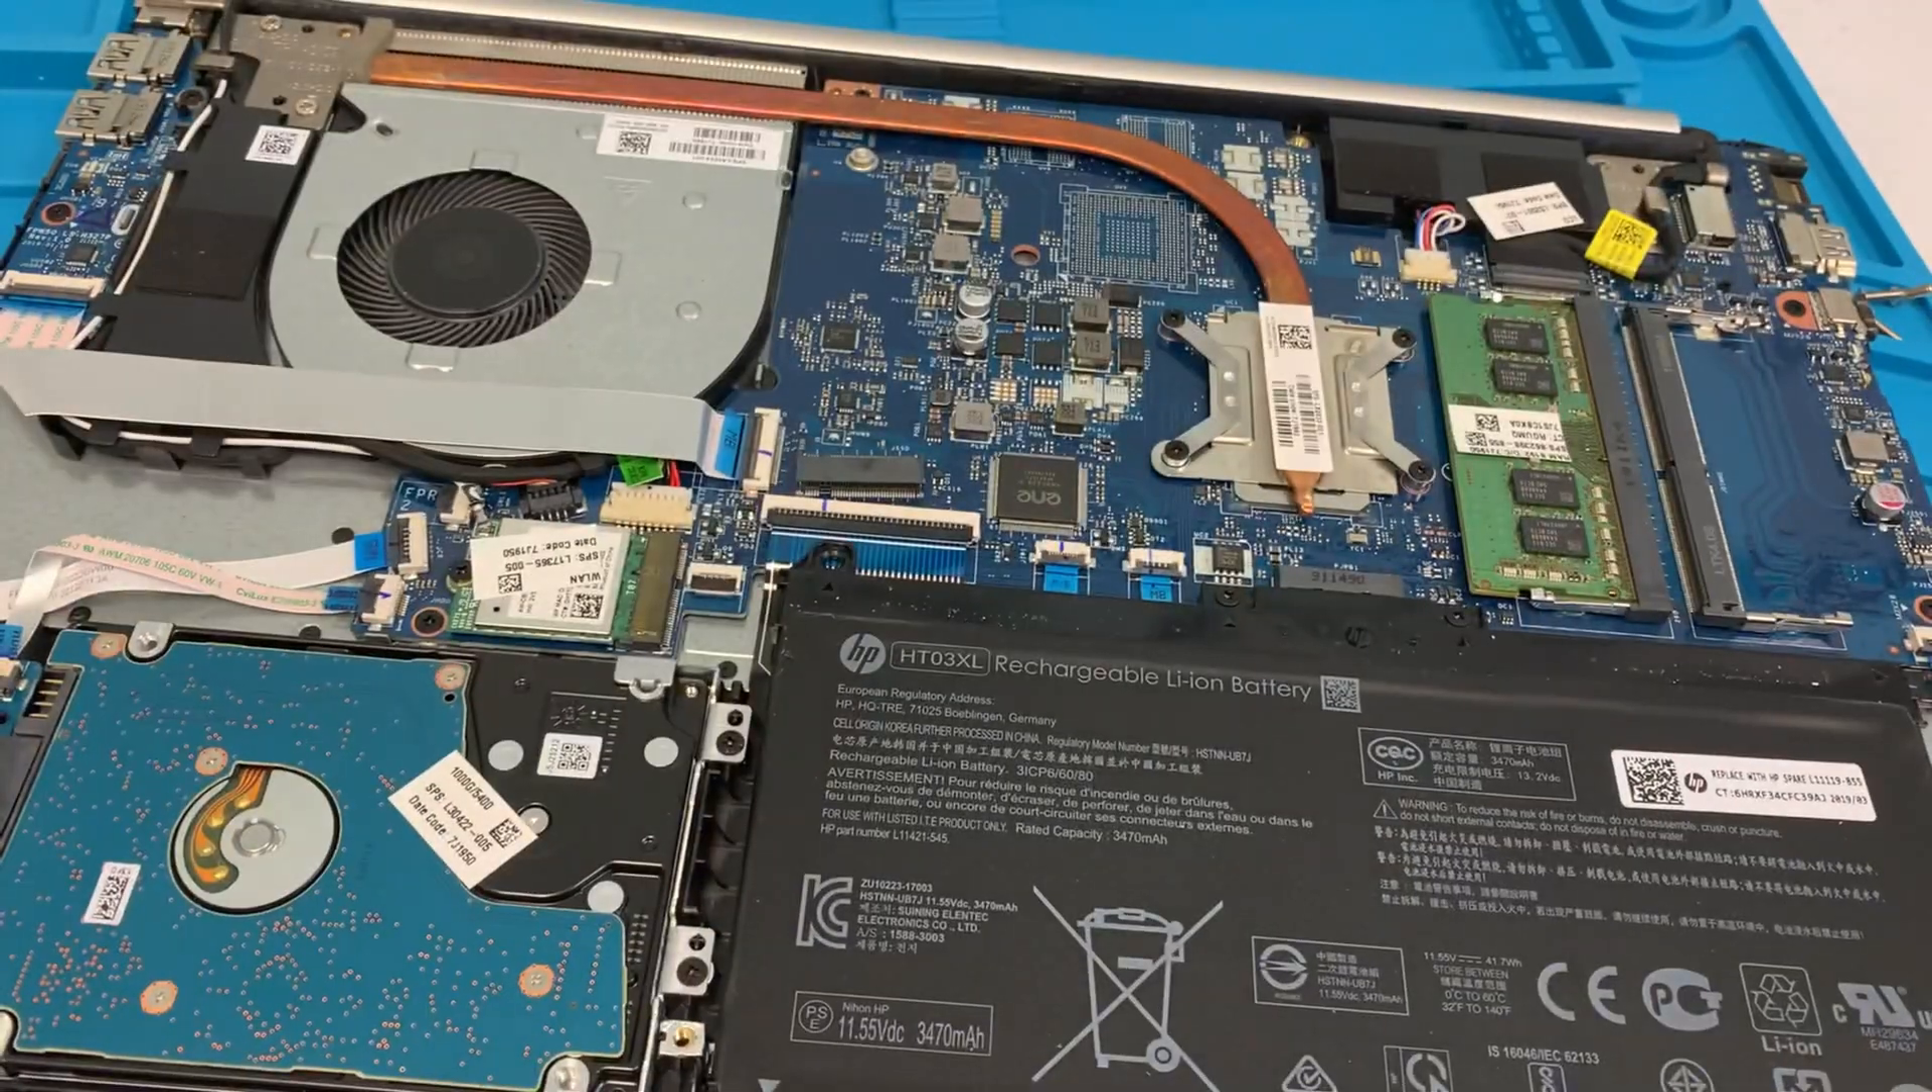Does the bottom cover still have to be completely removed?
No.